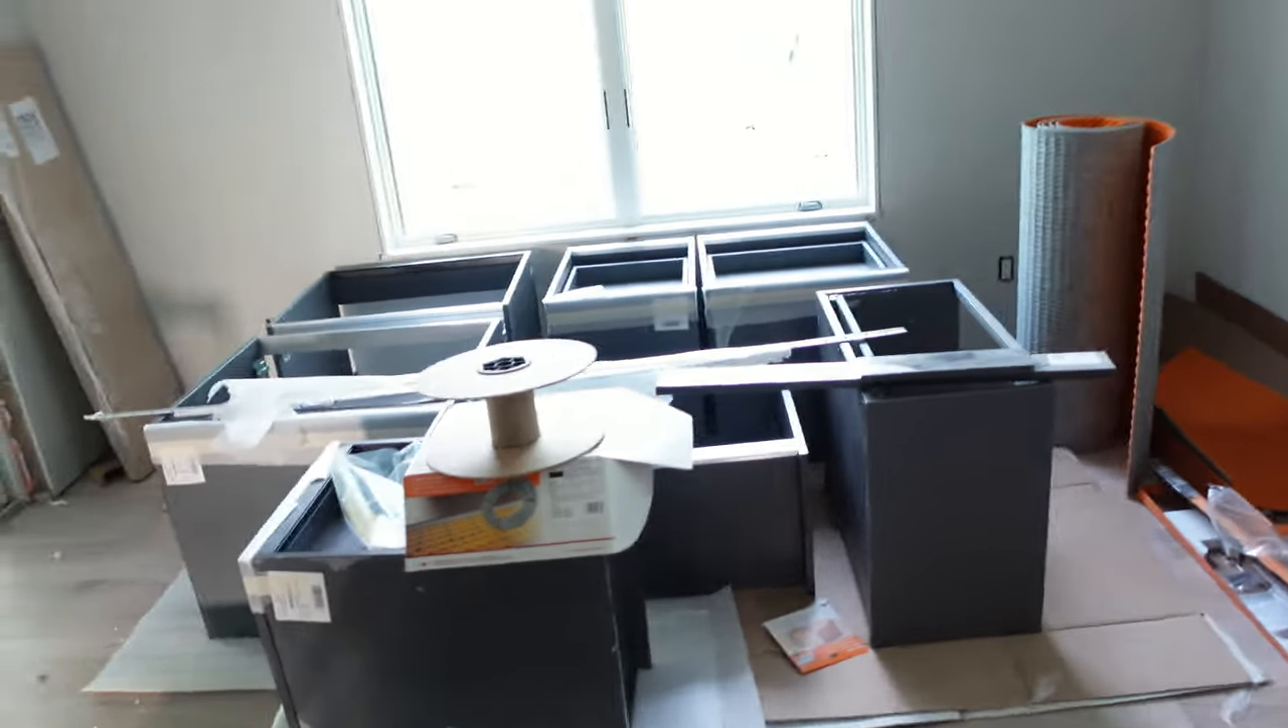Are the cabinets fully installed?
No.